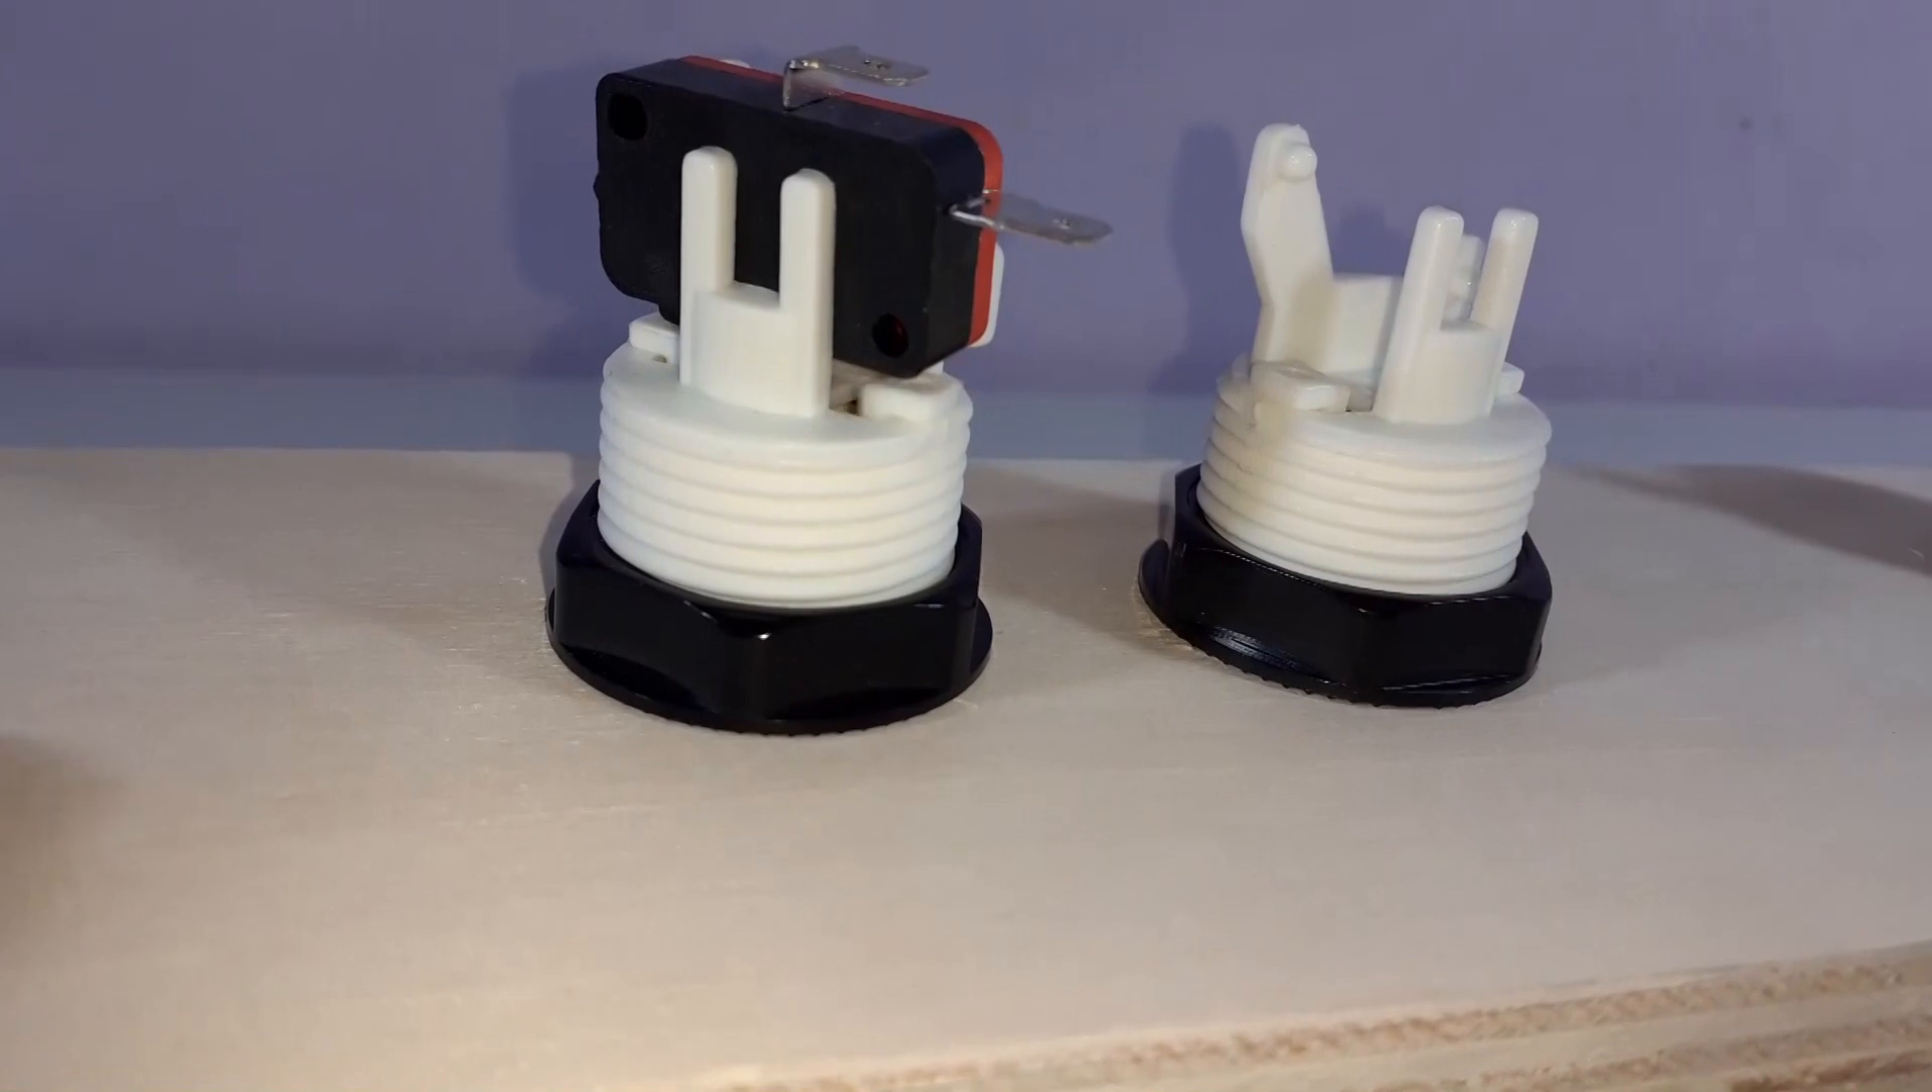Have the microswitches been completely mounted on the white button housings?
No.